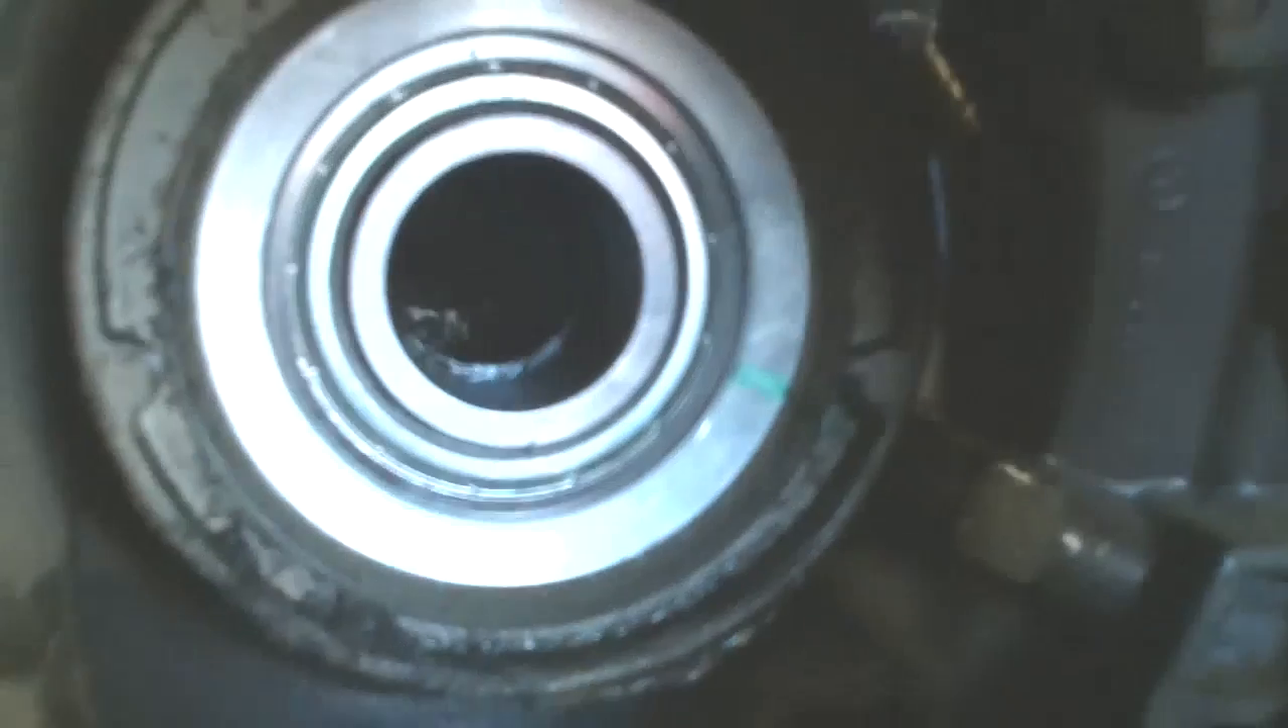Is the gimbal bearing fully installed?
Yes.